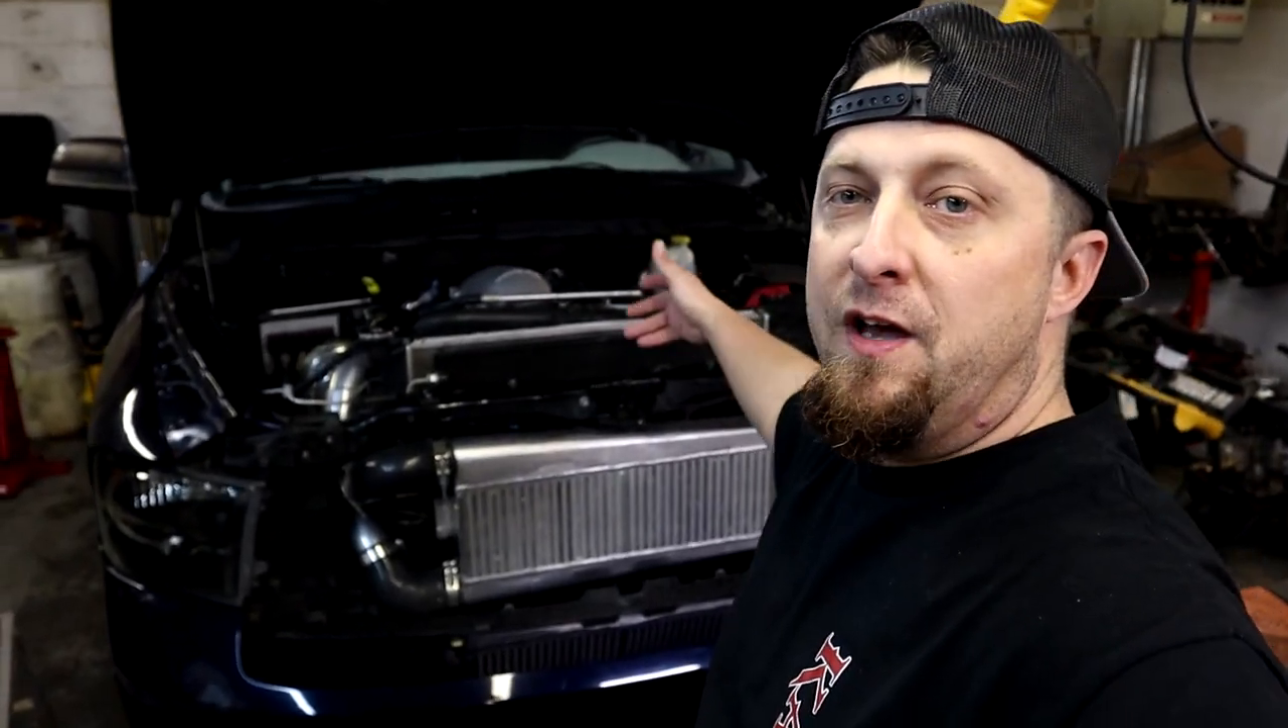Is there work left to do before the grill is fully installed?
Yes.